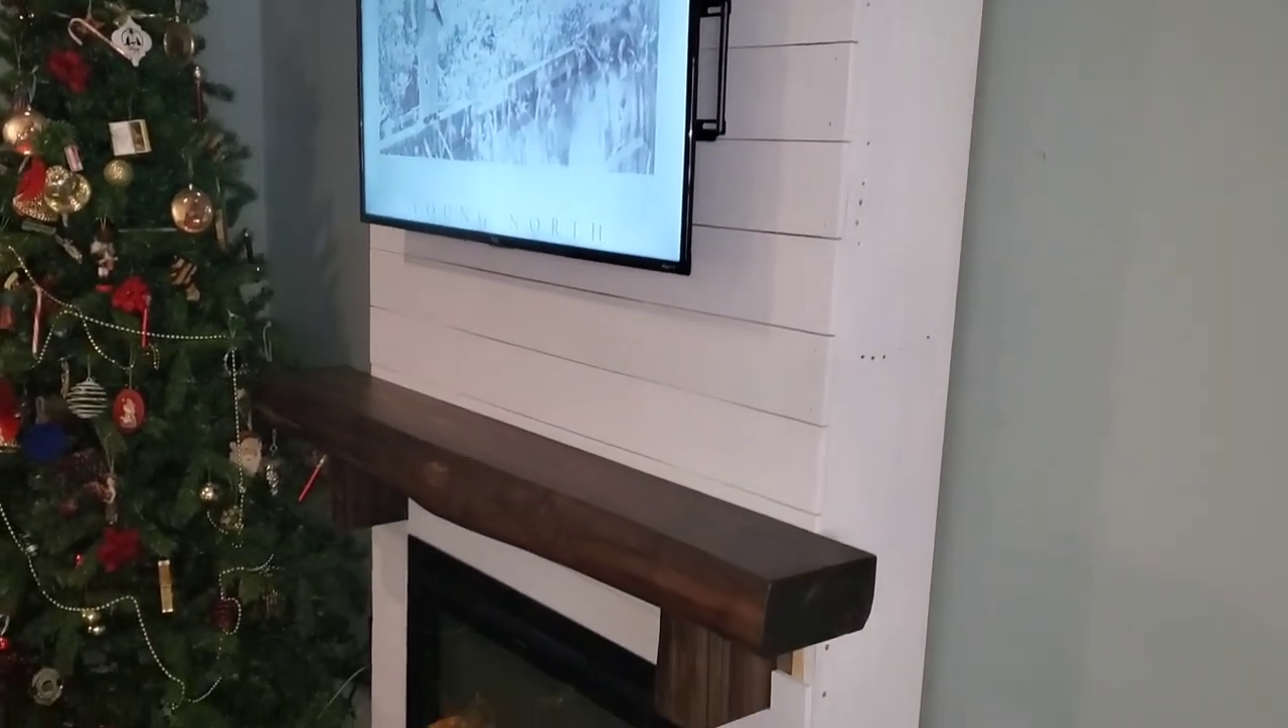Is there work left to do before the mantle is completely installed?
No.